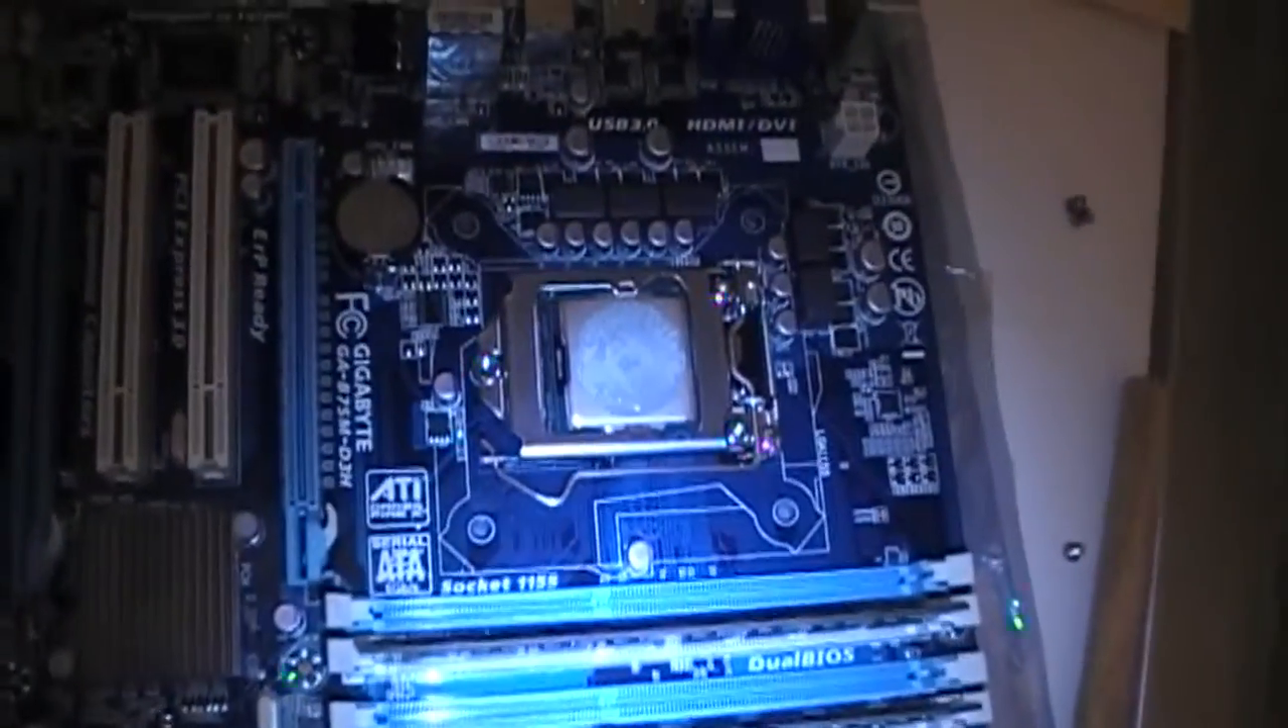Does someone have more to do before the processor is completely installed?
No.